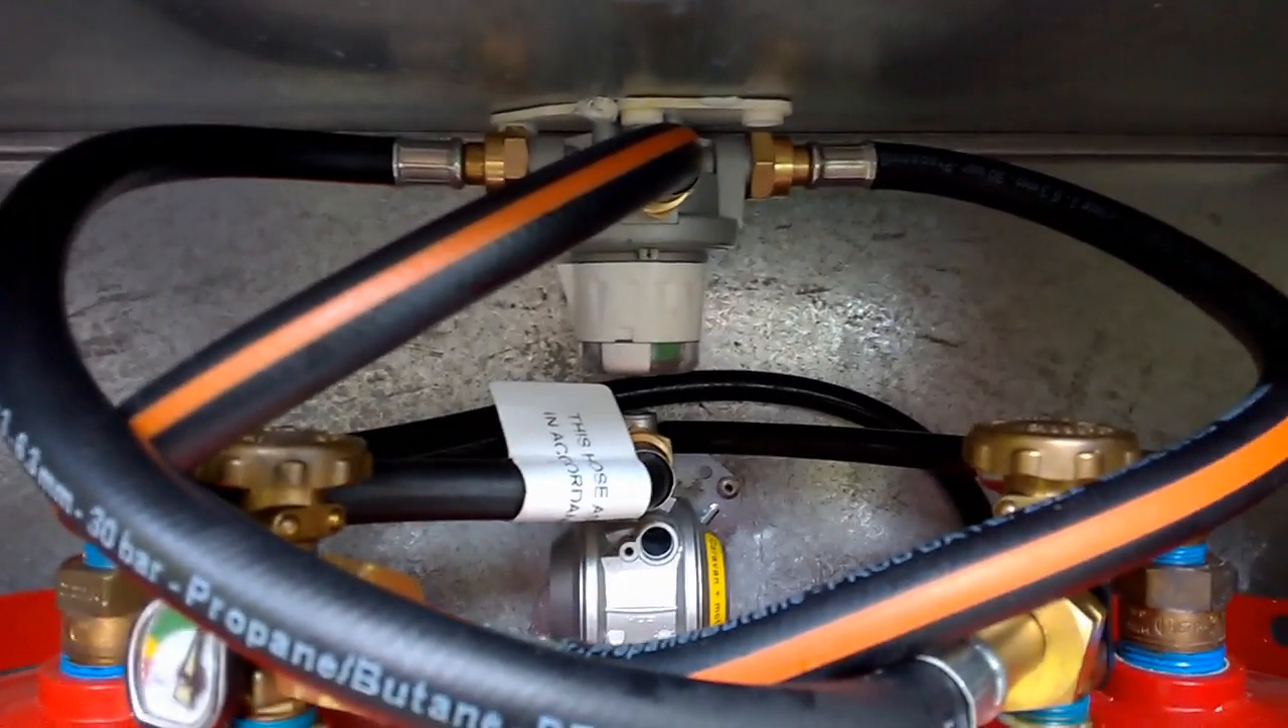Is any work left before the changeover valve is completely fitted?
No.